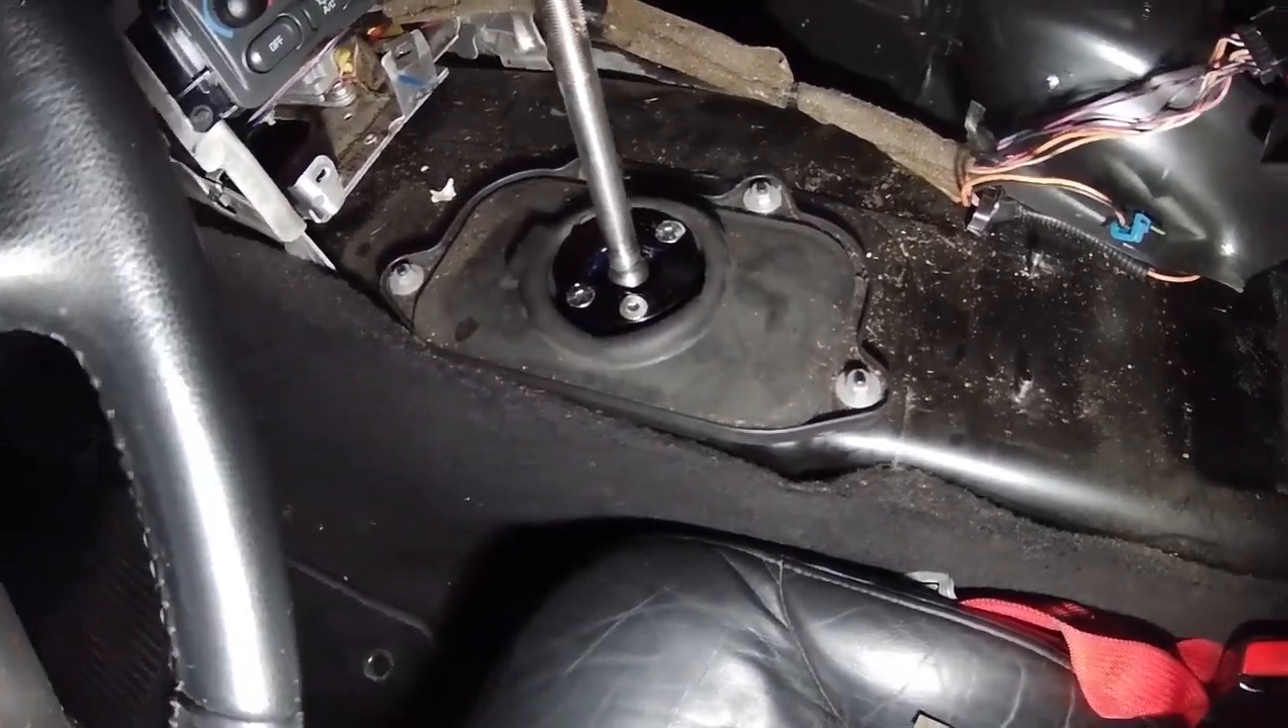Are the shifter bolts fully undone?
No.